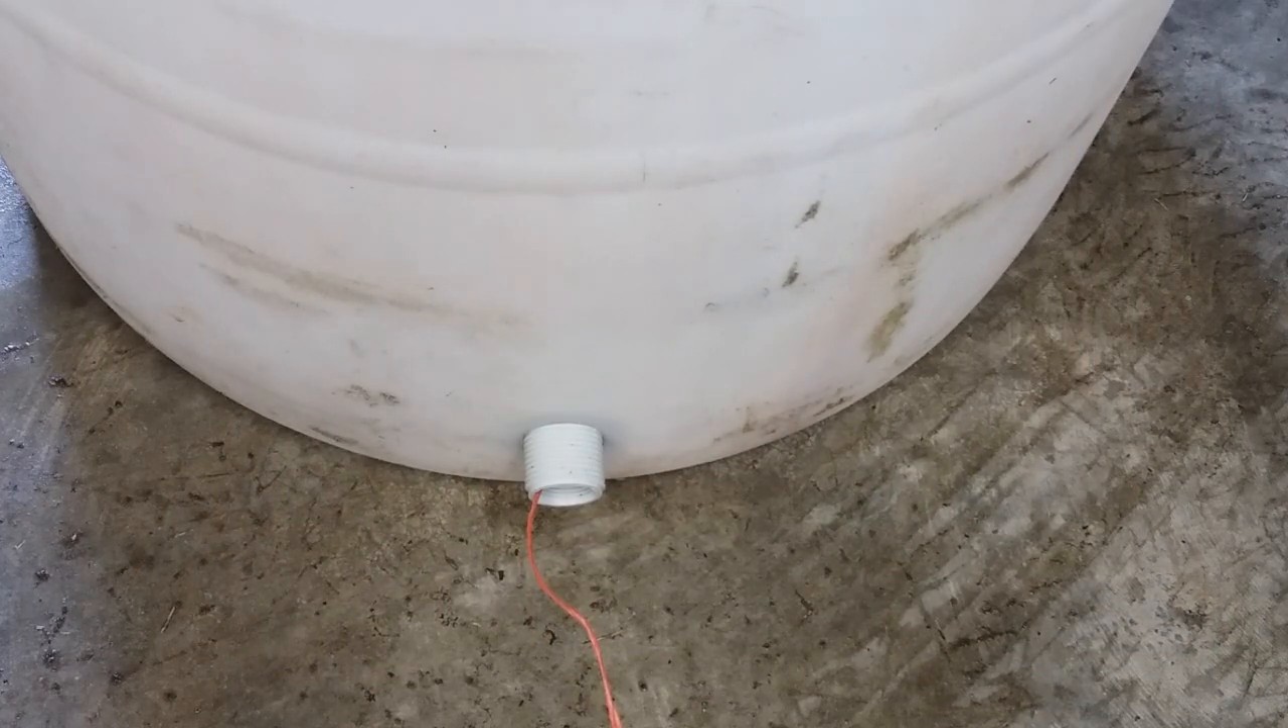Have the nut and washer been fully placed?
No.